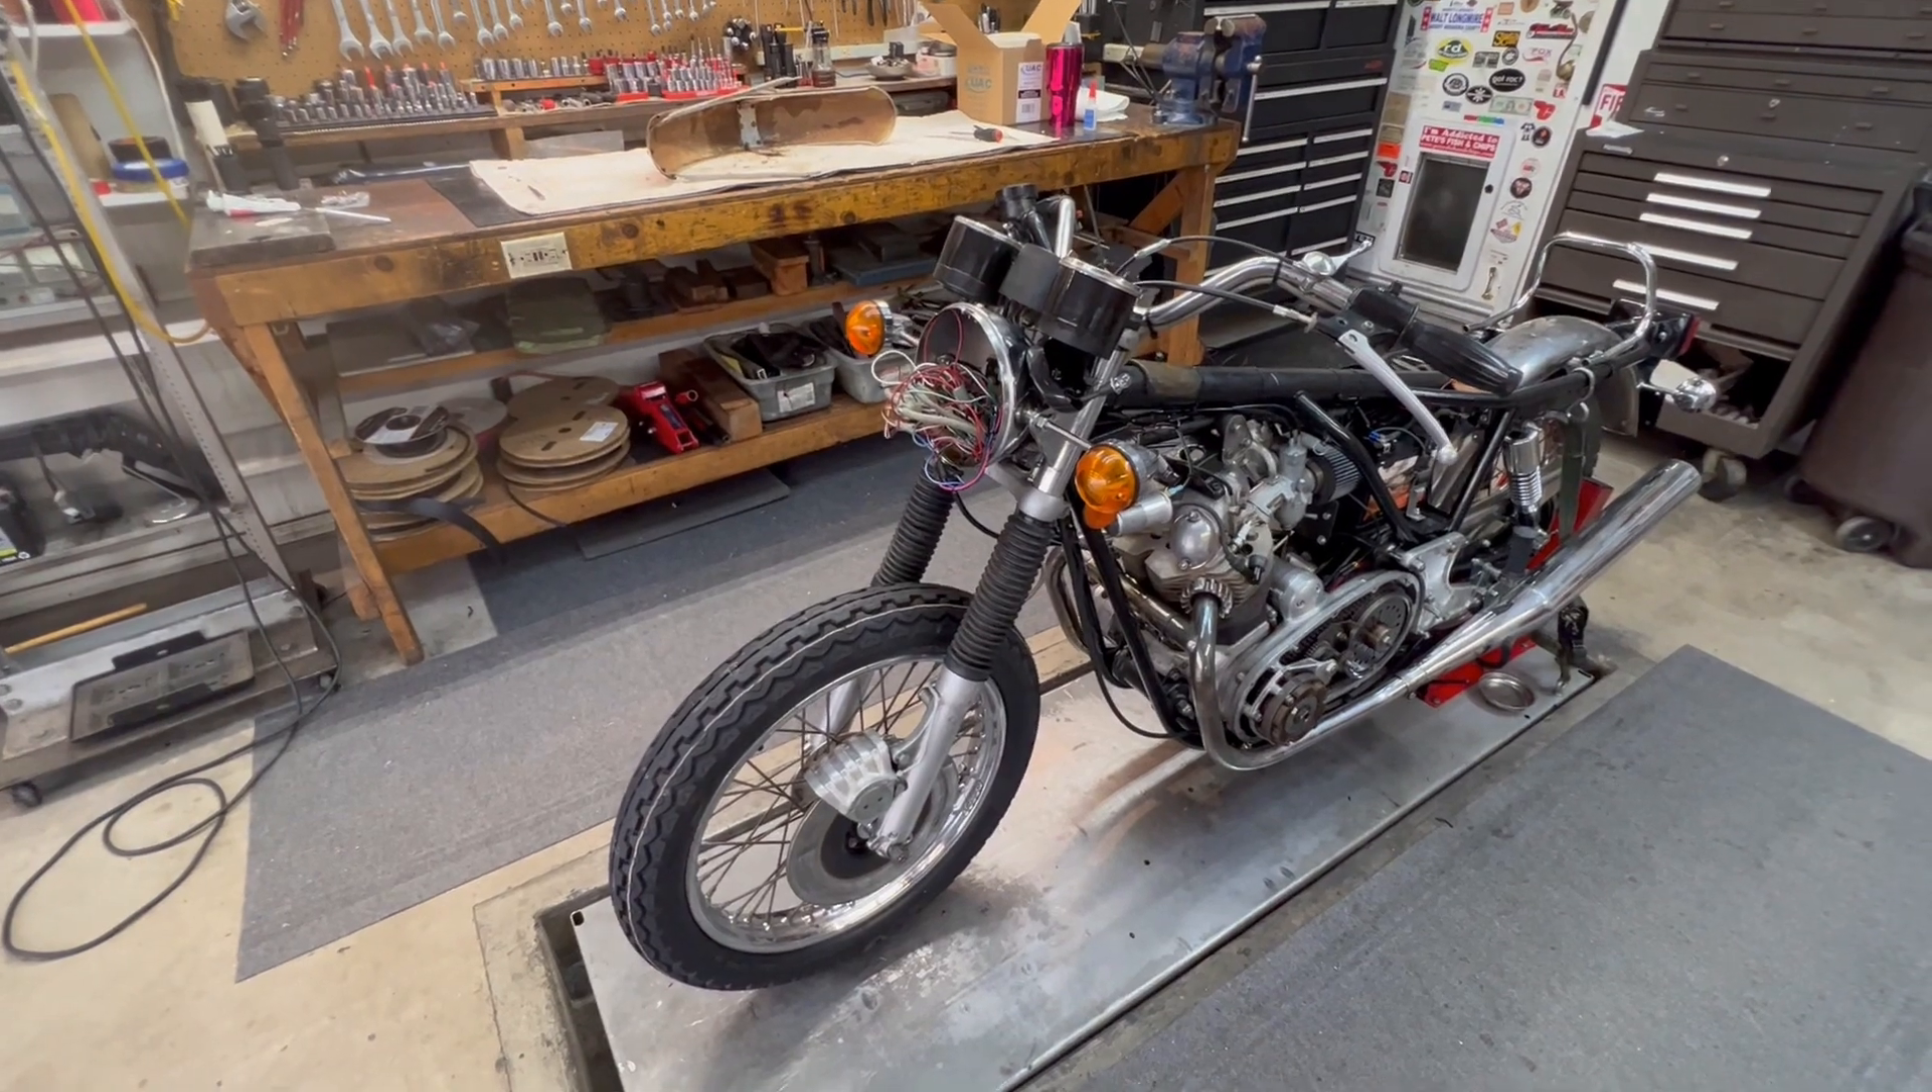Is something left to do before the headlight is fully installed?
Yes.